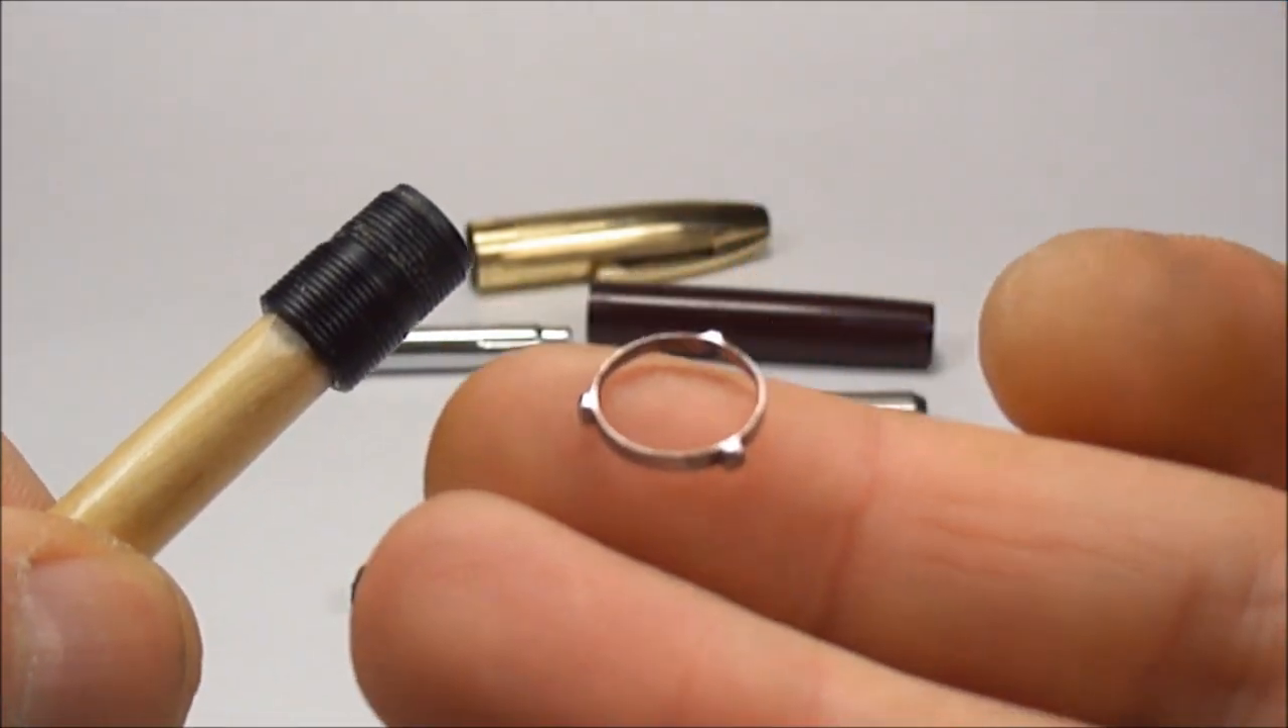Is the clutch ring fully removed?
Yes.